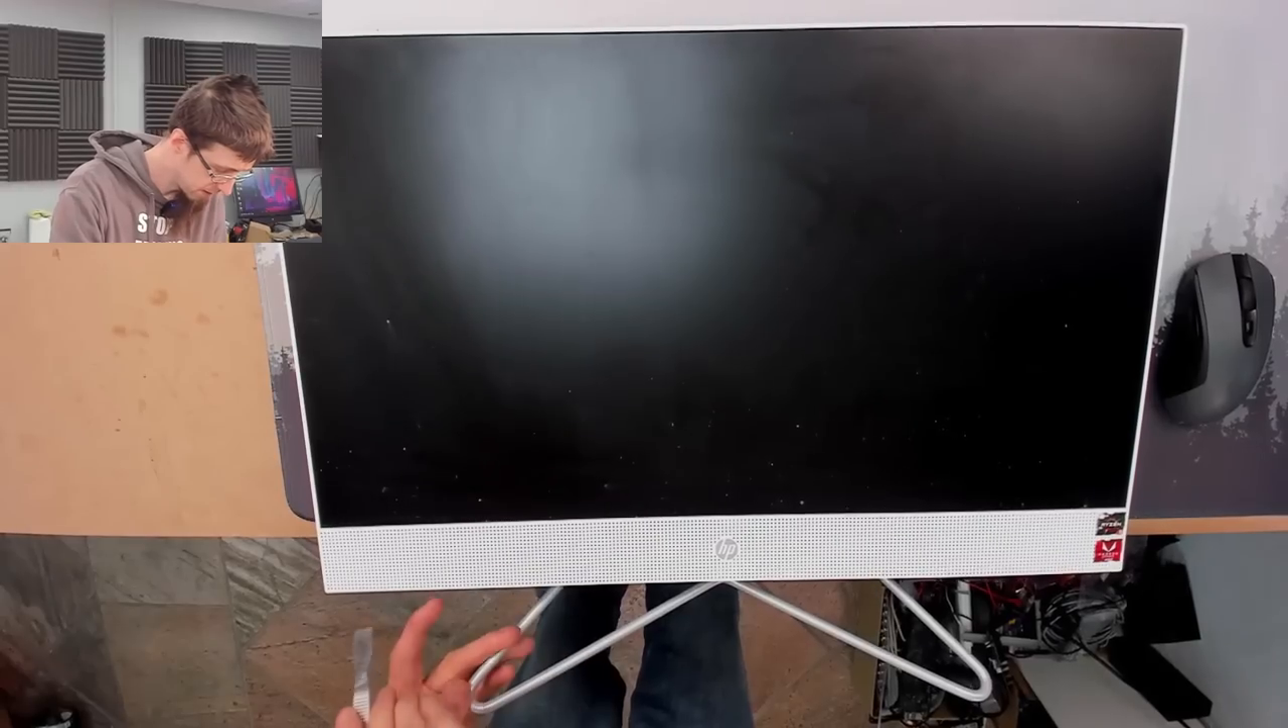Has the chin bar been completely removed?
No.